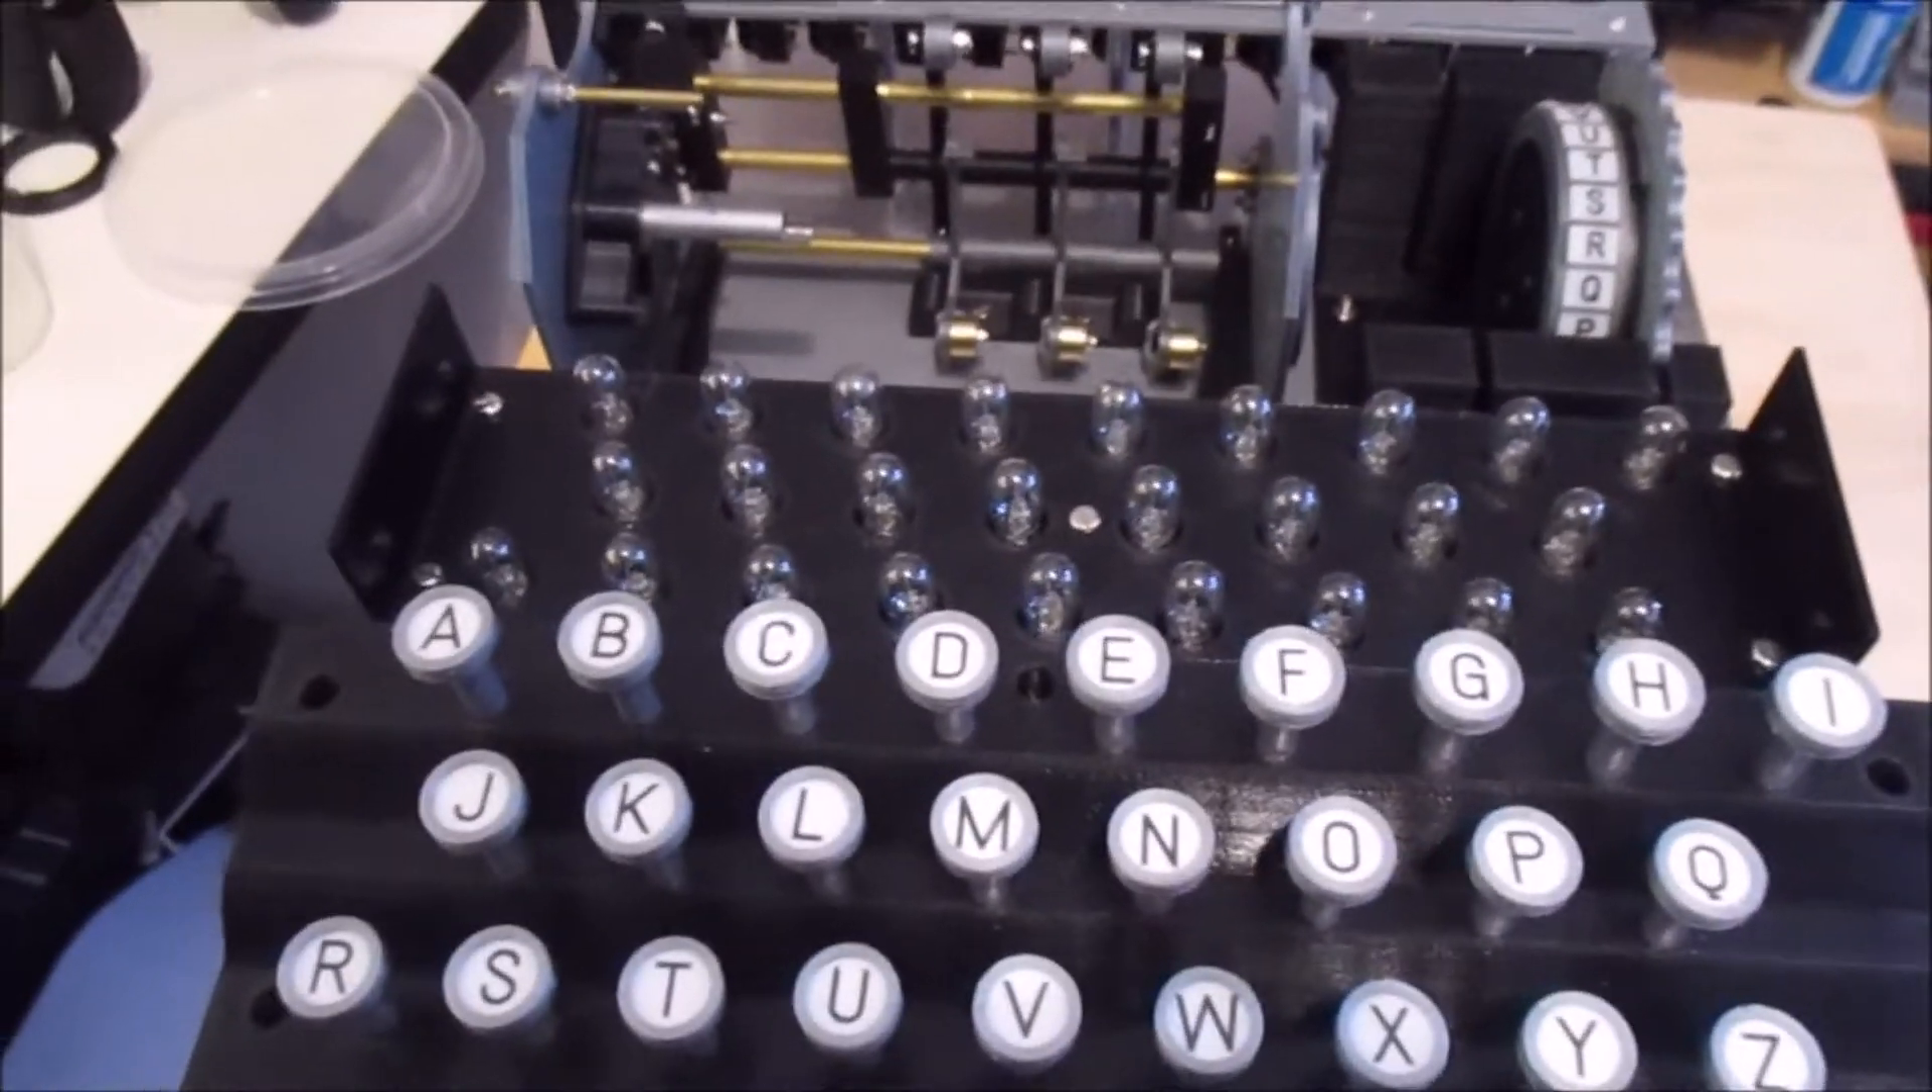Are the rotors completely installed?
No.